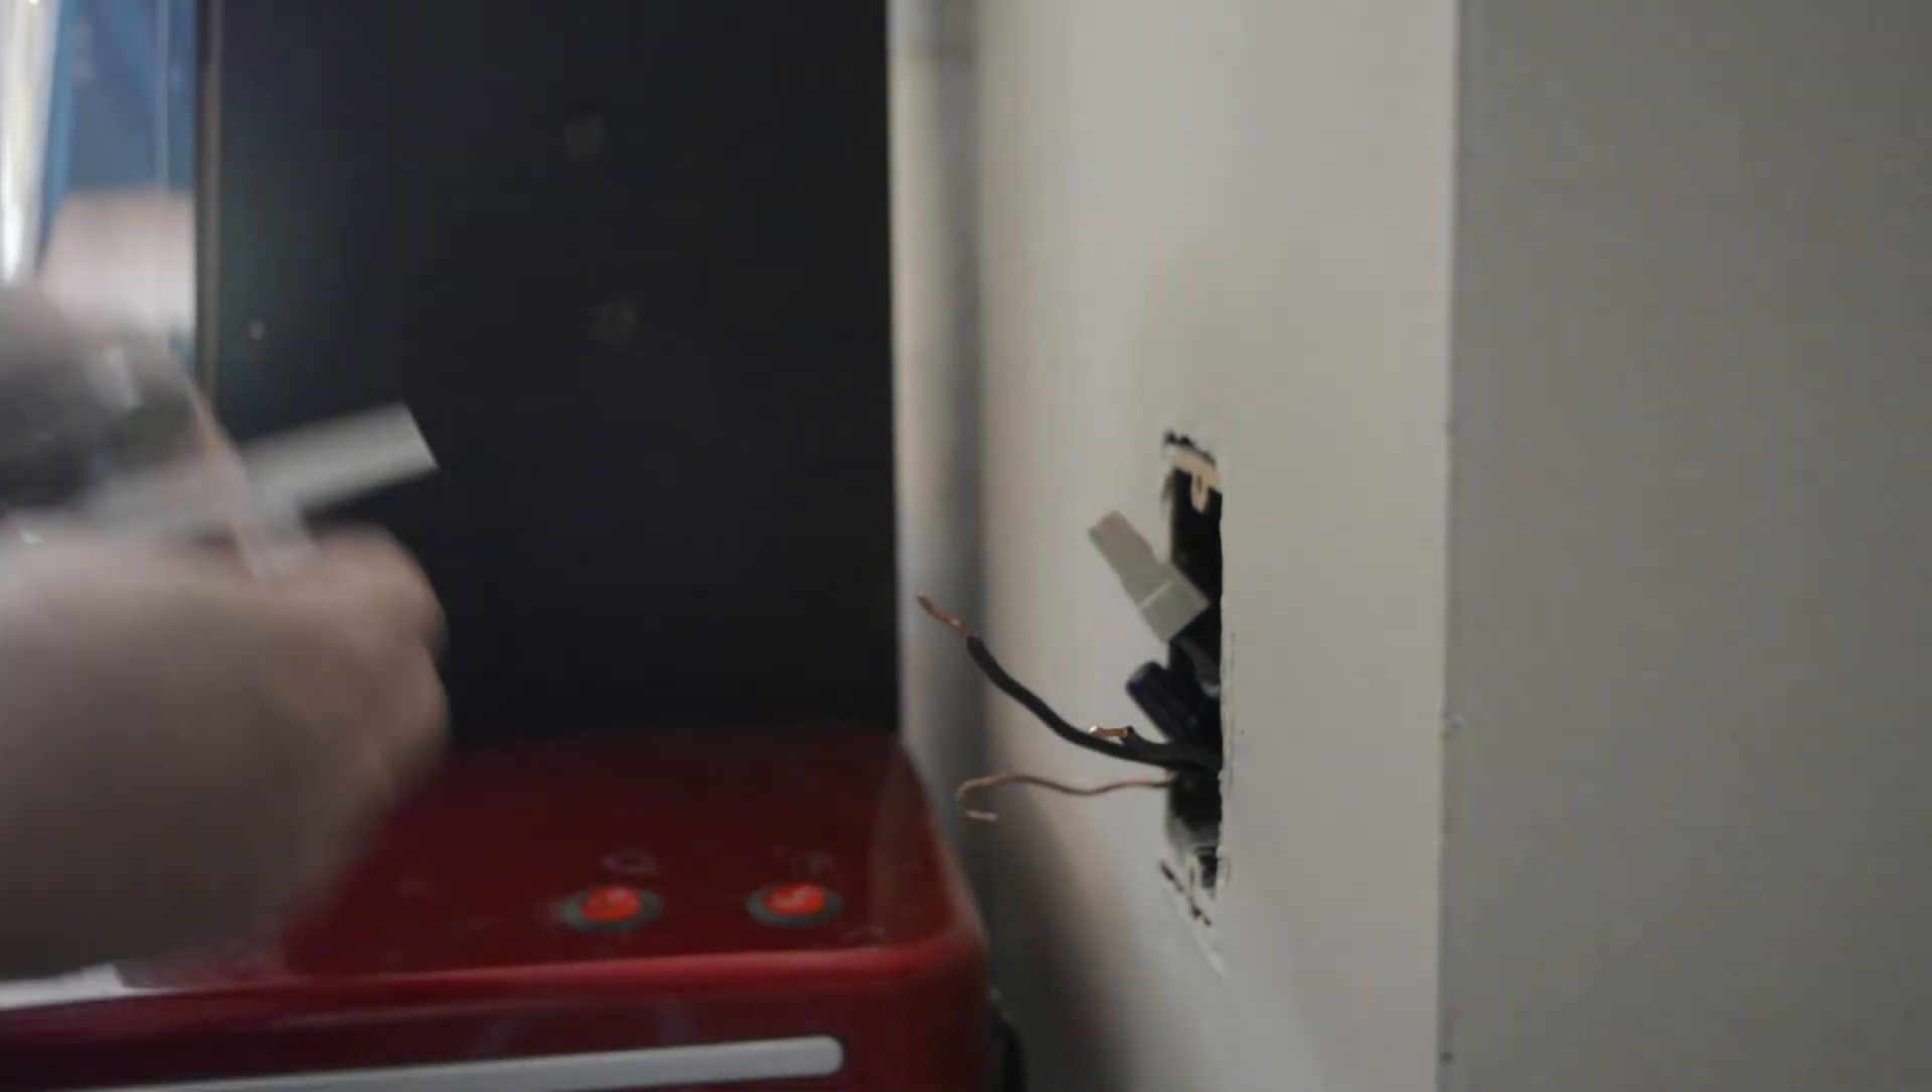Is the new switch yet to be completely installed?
Yes.